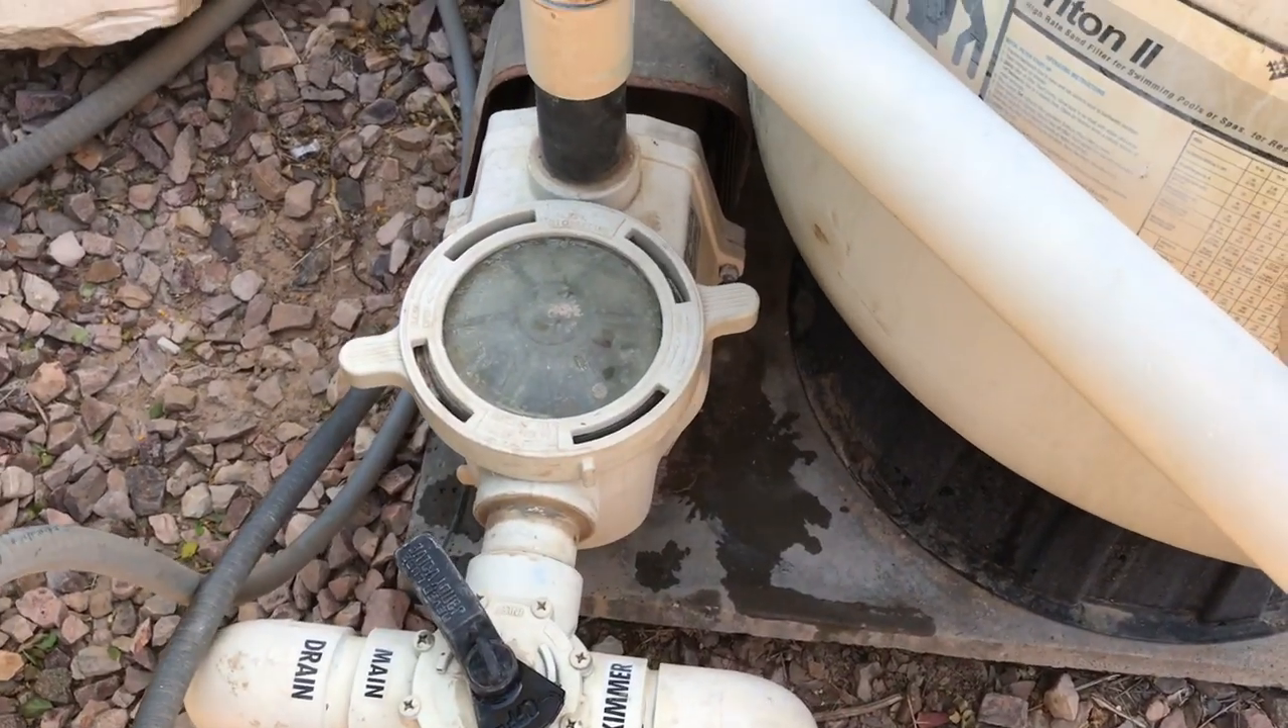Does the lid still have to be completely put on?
No.